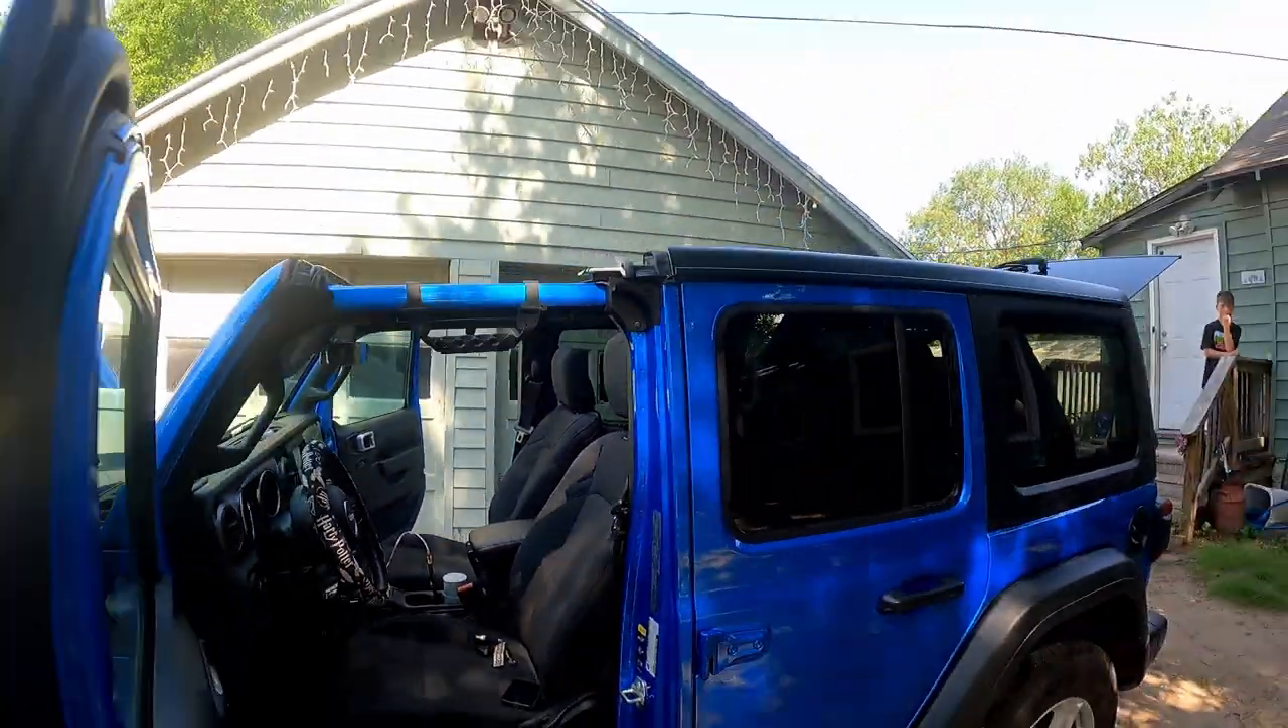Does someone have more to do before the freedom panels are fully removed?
No.